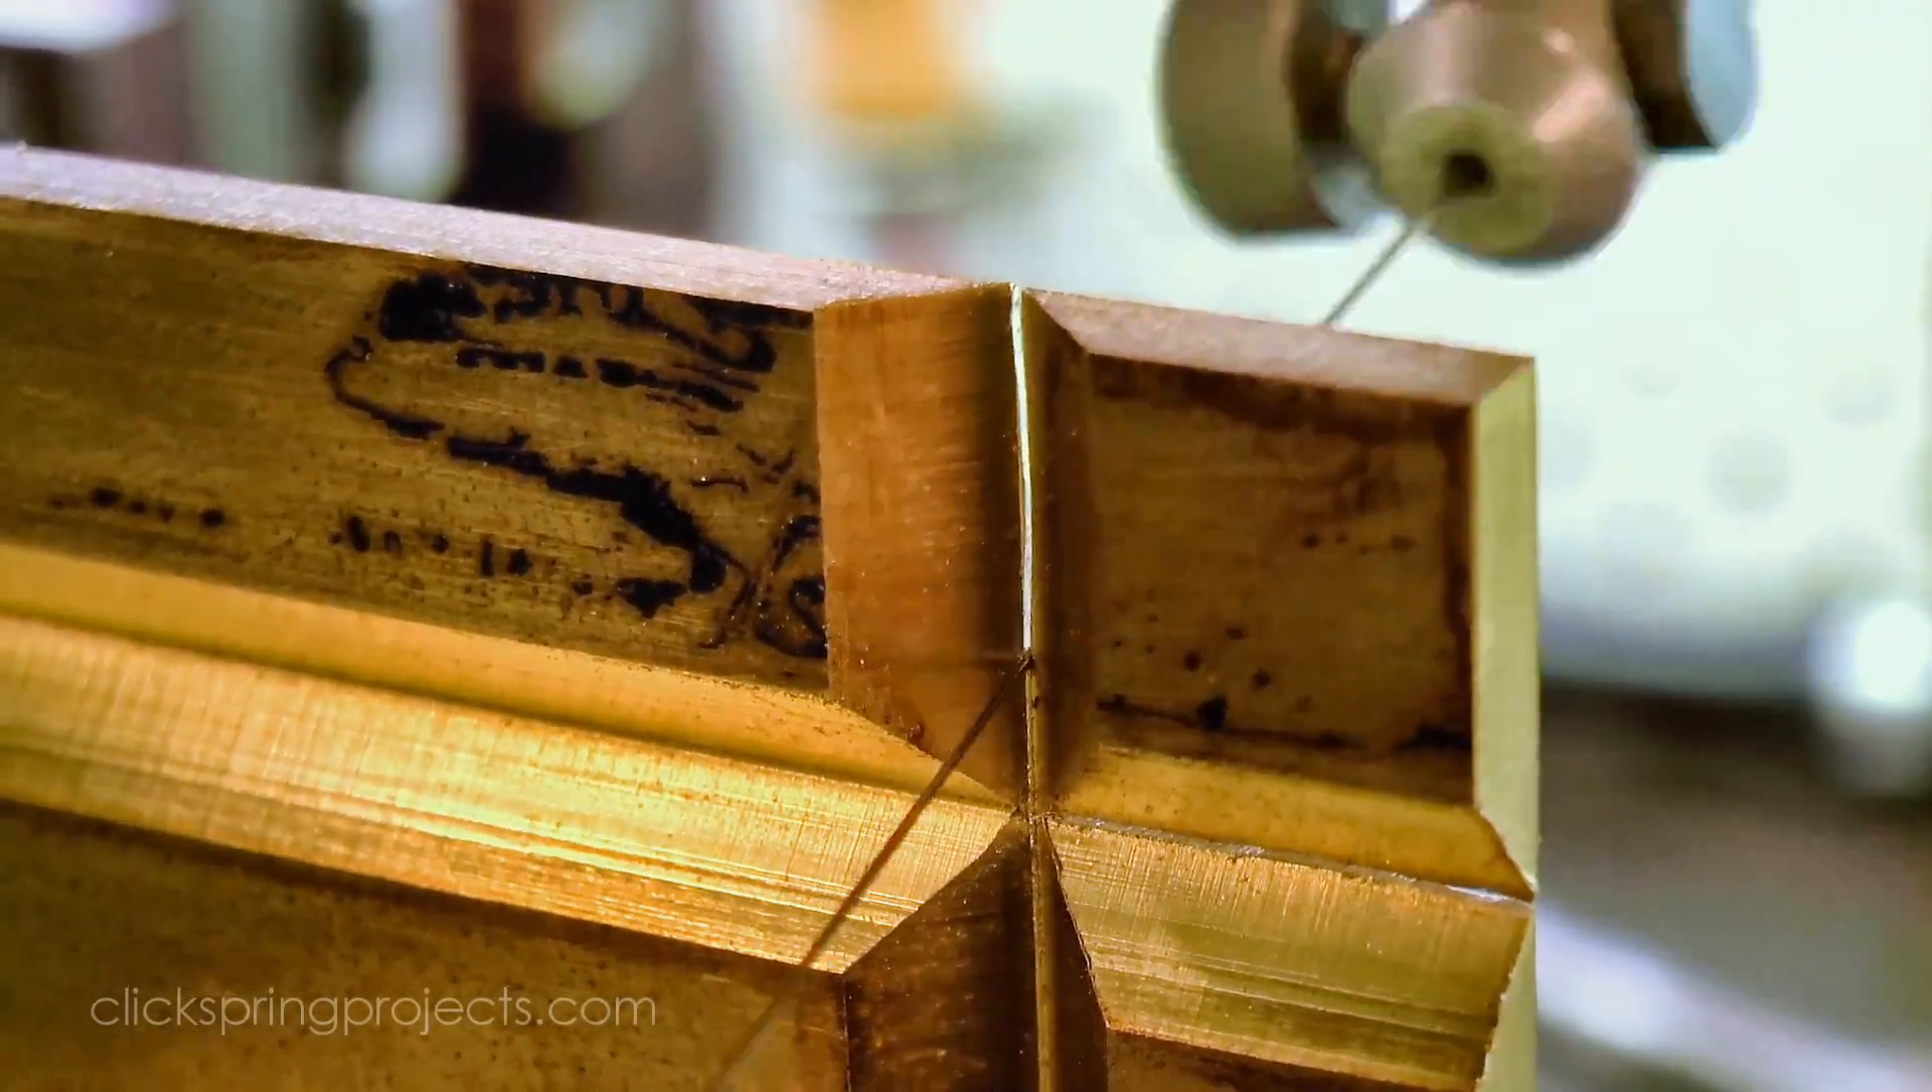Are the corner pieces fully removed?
No.